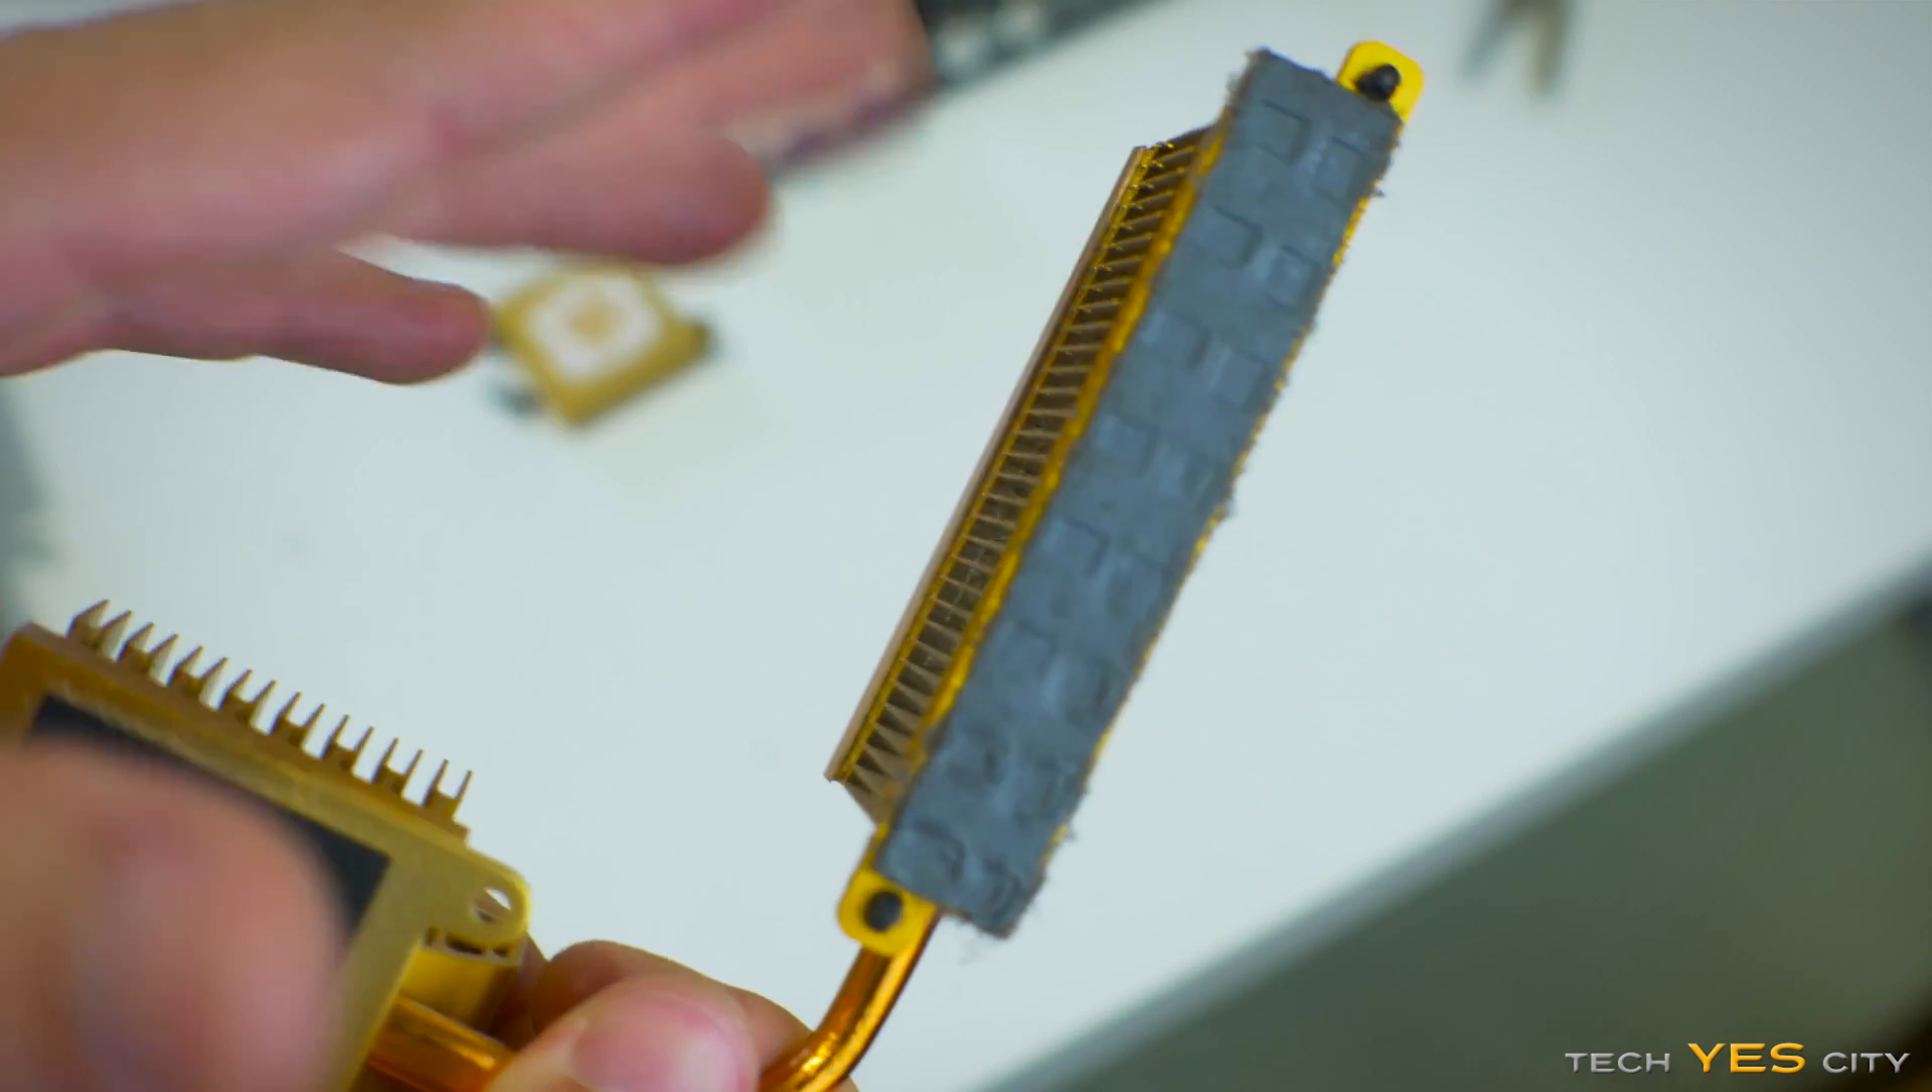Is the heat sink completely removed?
Yes.